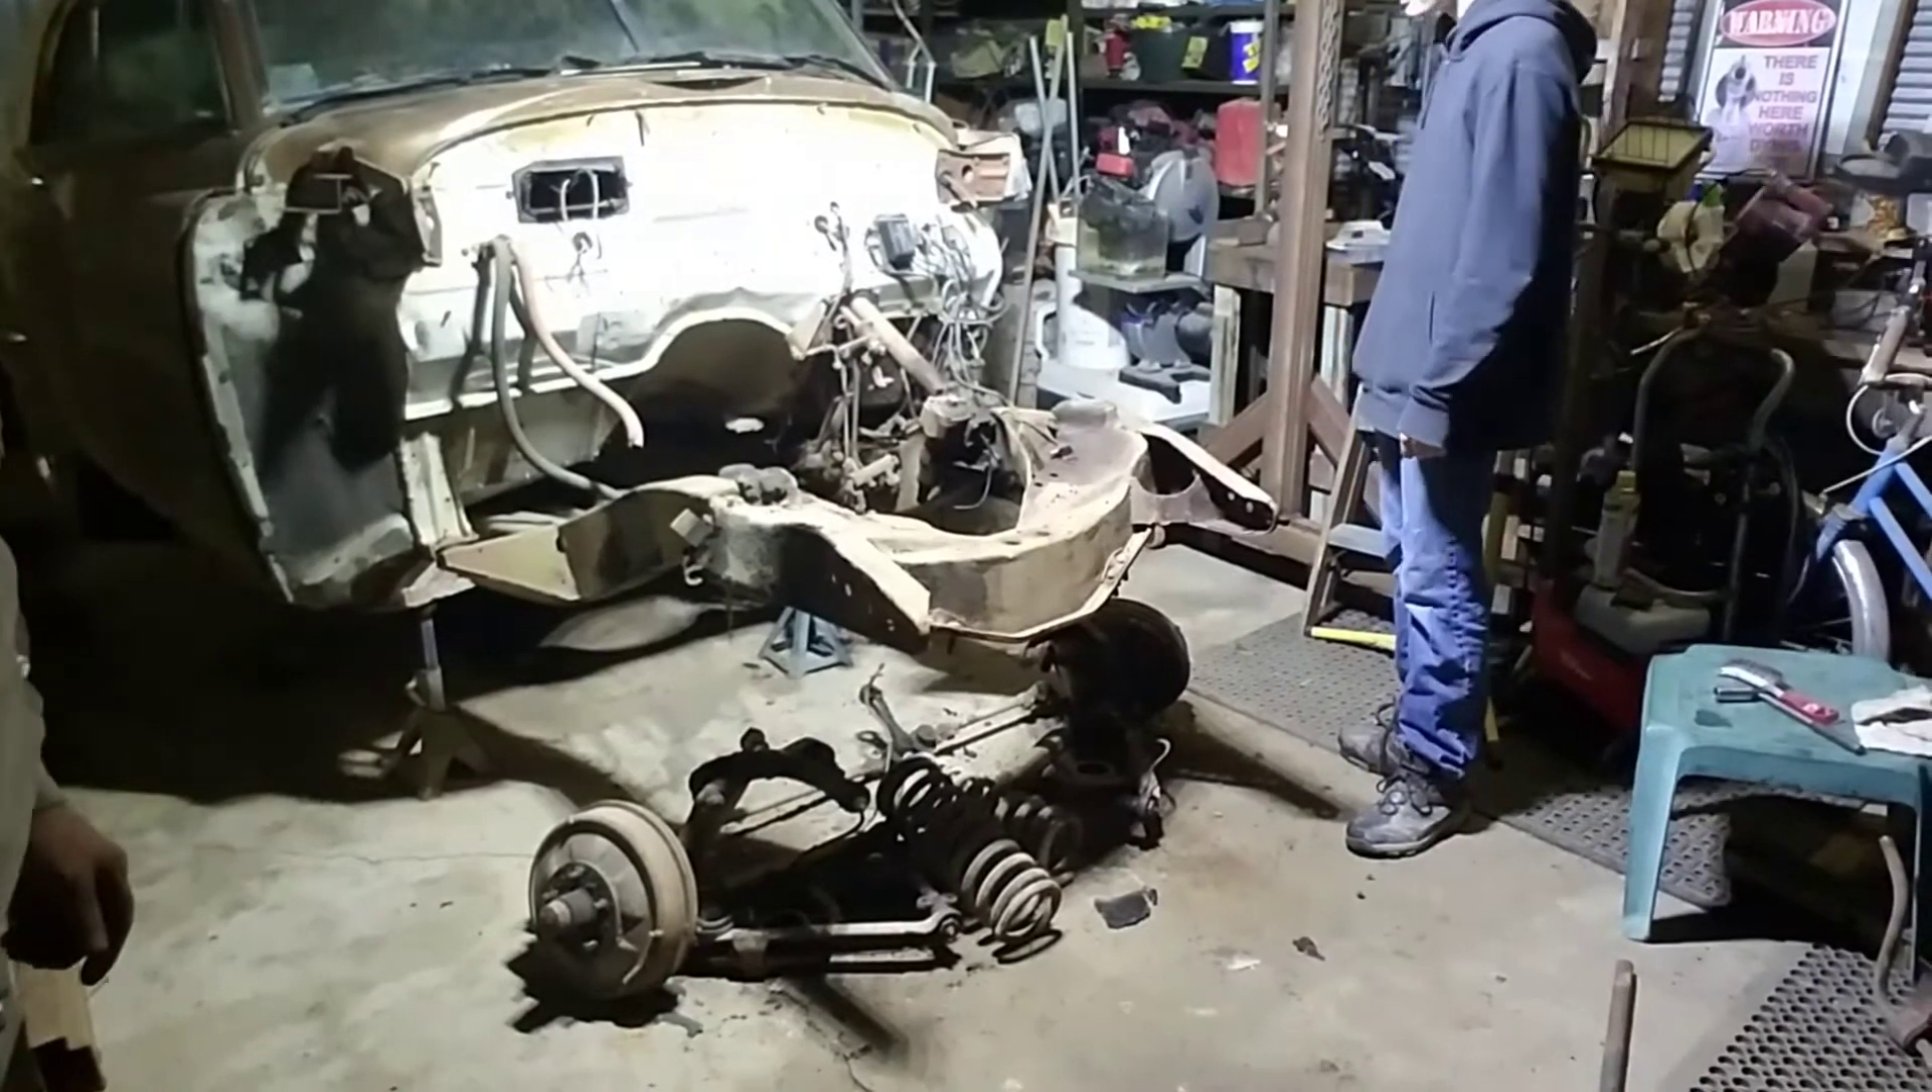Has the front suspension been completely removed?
Yes.